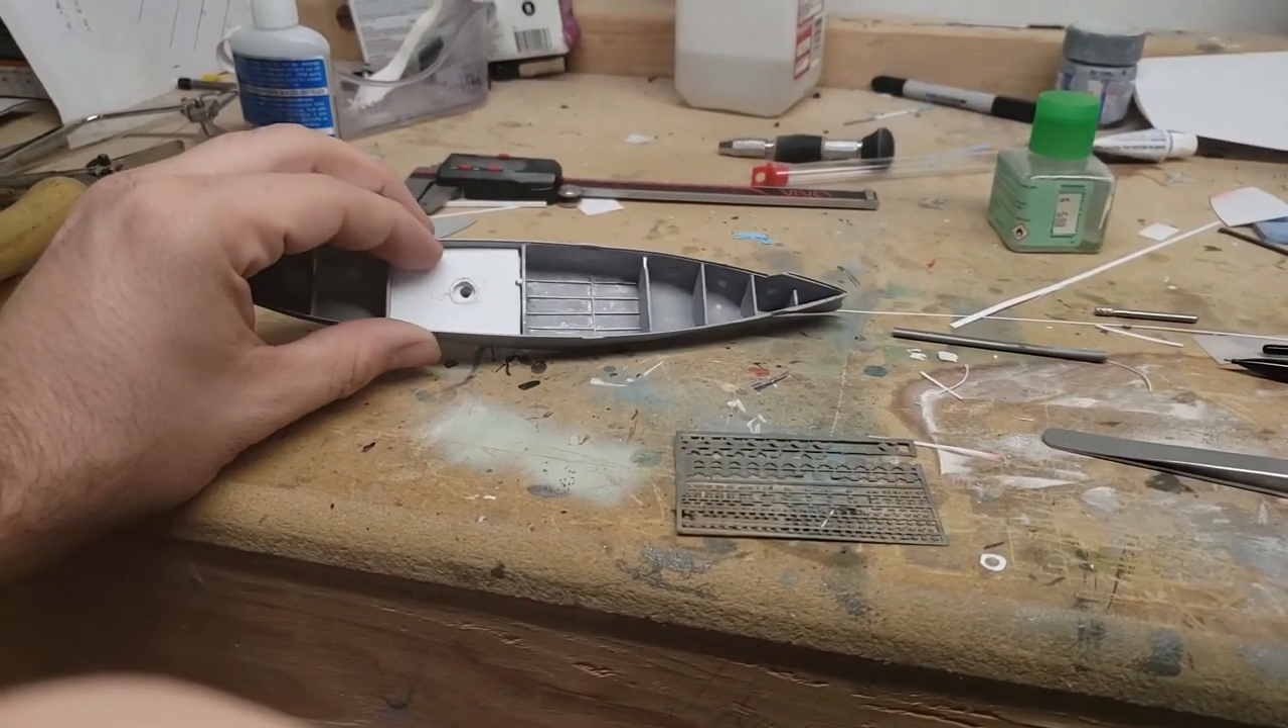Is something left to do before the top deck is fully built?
Yes.